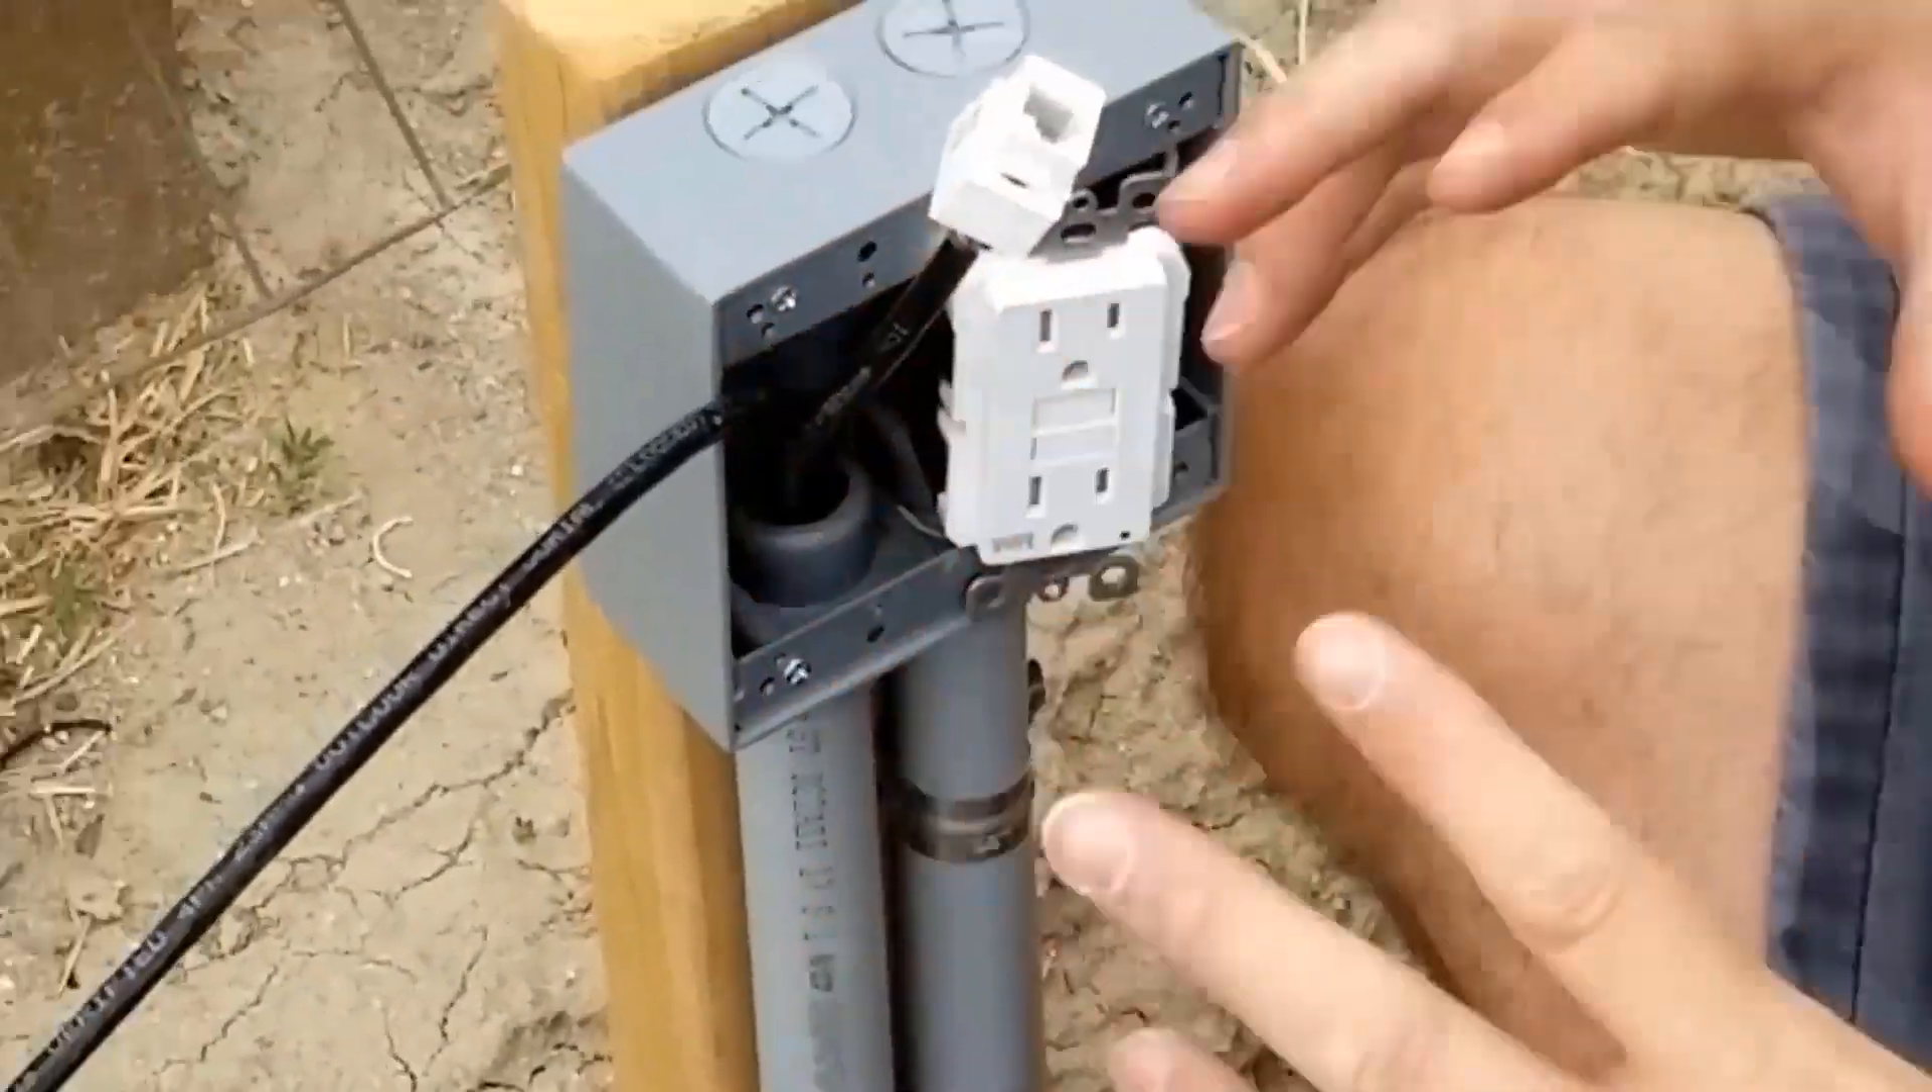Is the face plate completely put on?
No.